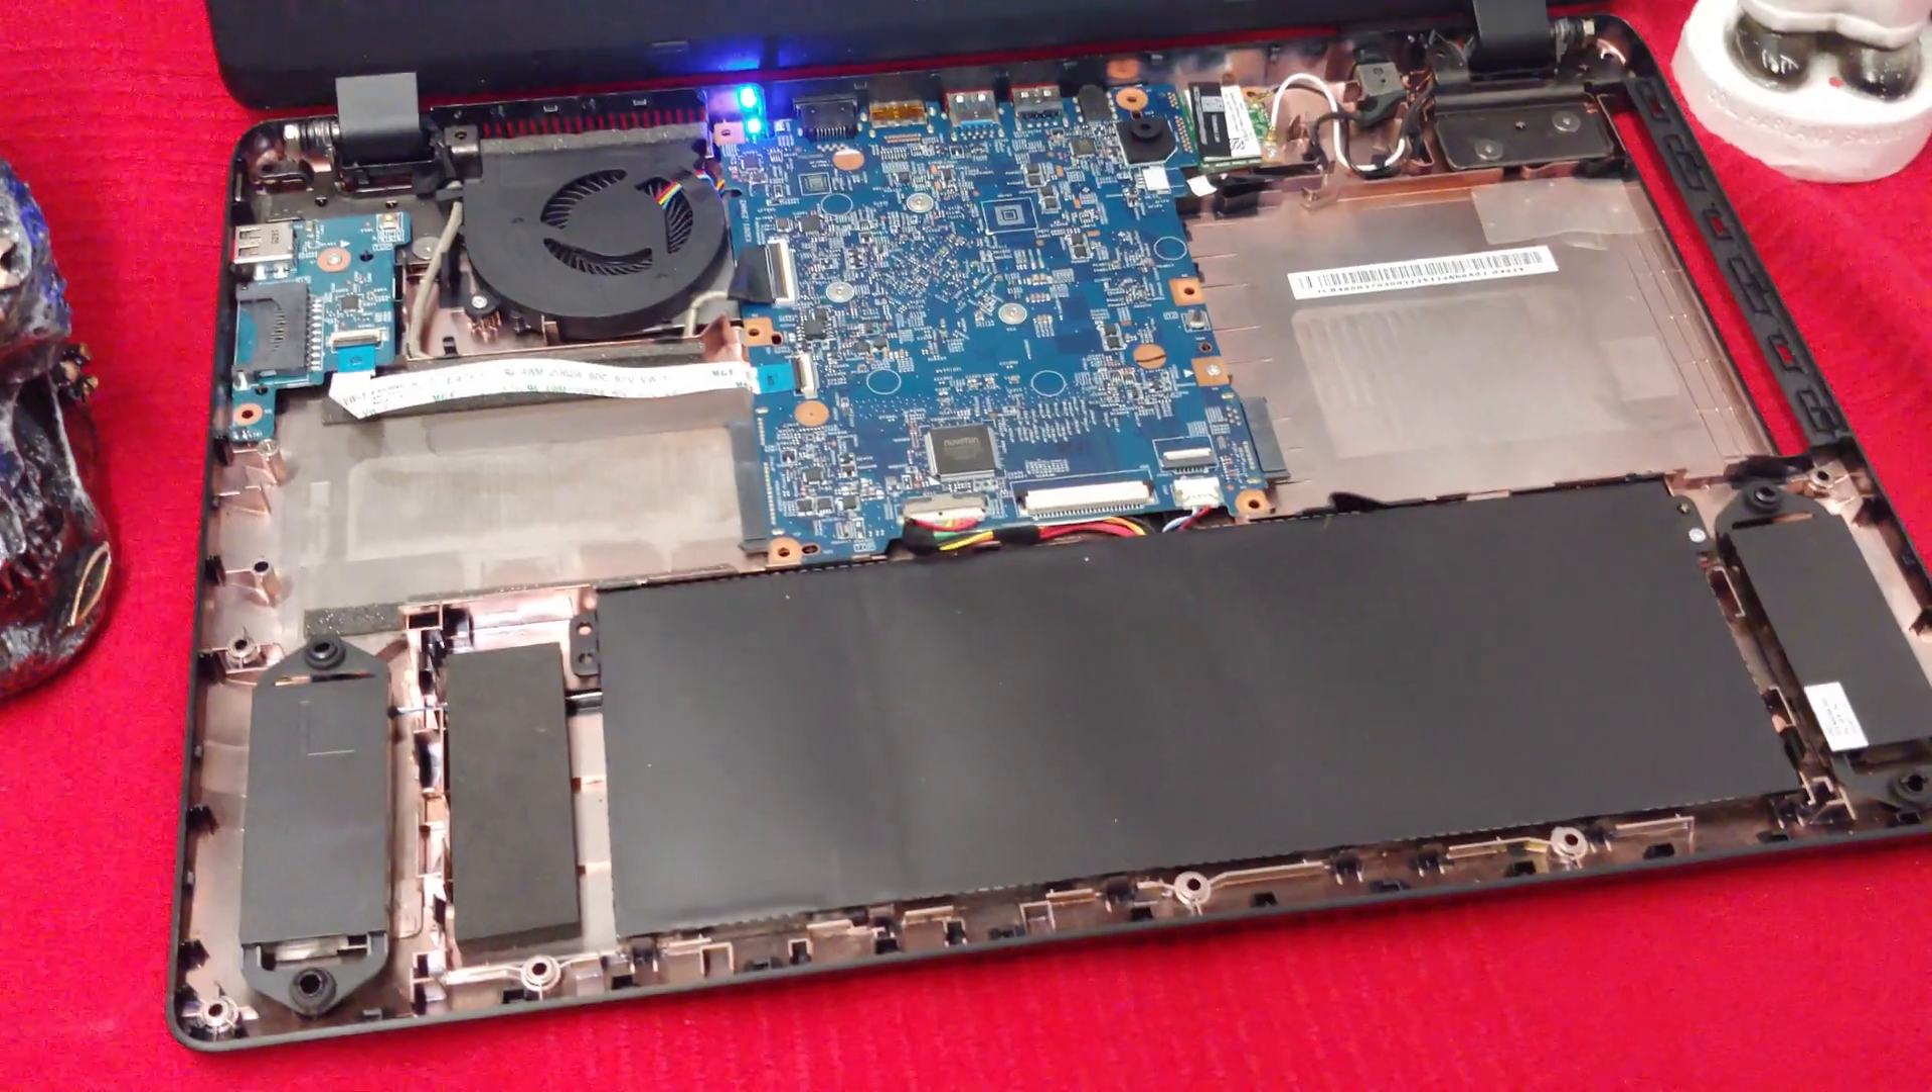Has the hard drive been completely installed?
No.